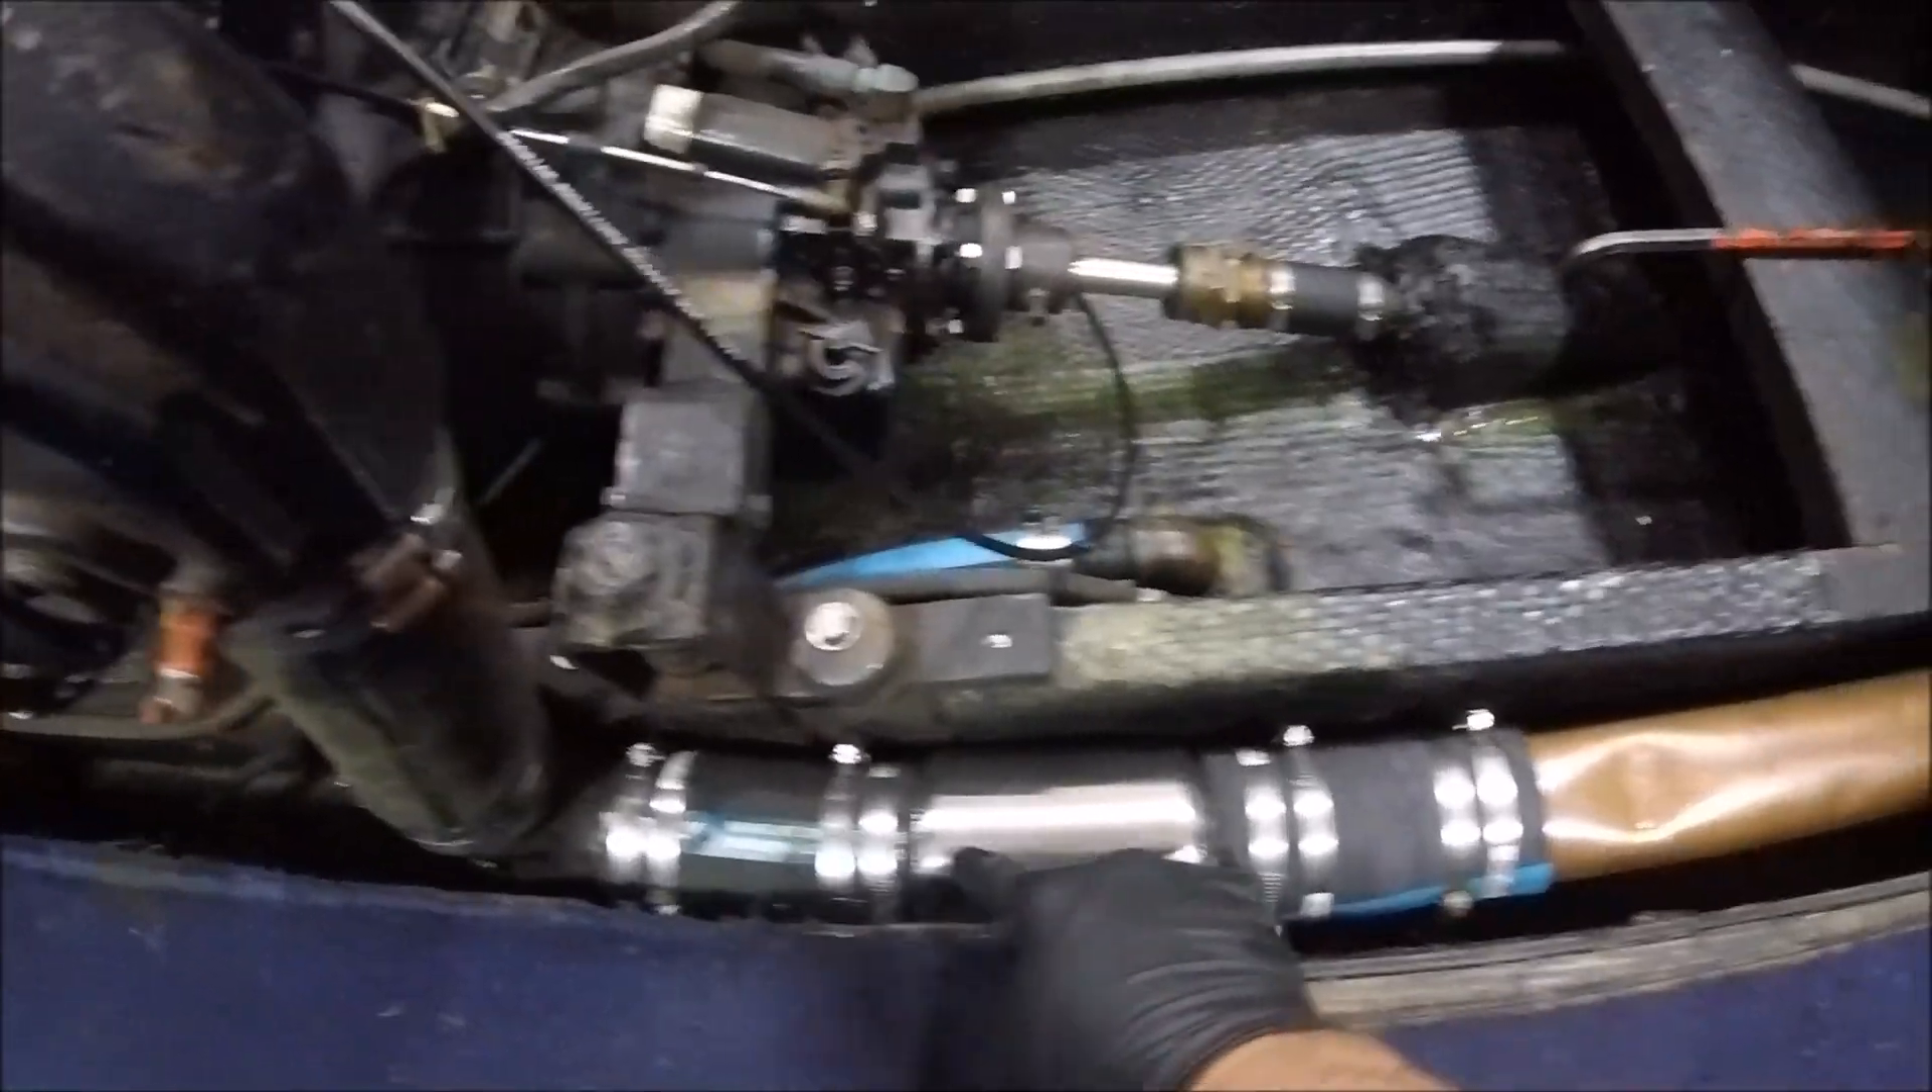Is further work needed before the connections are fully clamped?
No.